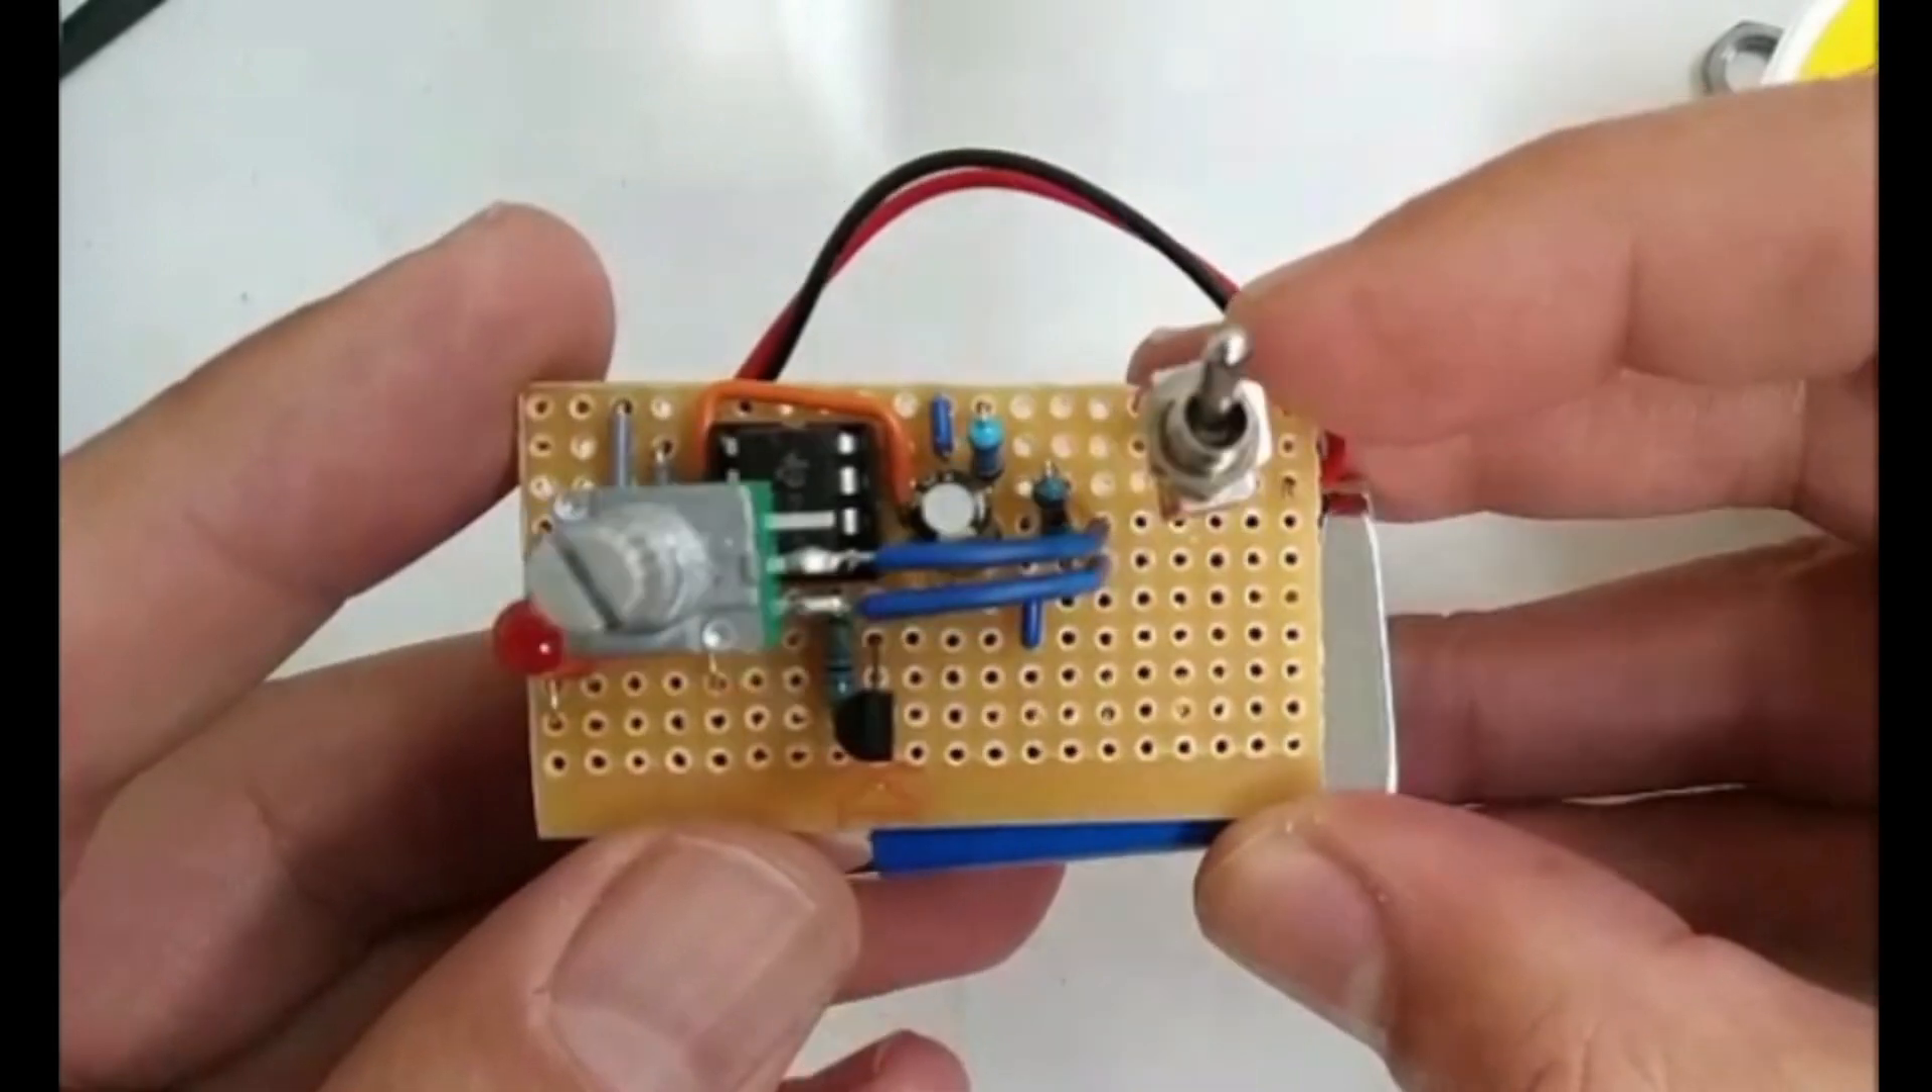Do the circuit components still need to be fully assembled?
No.